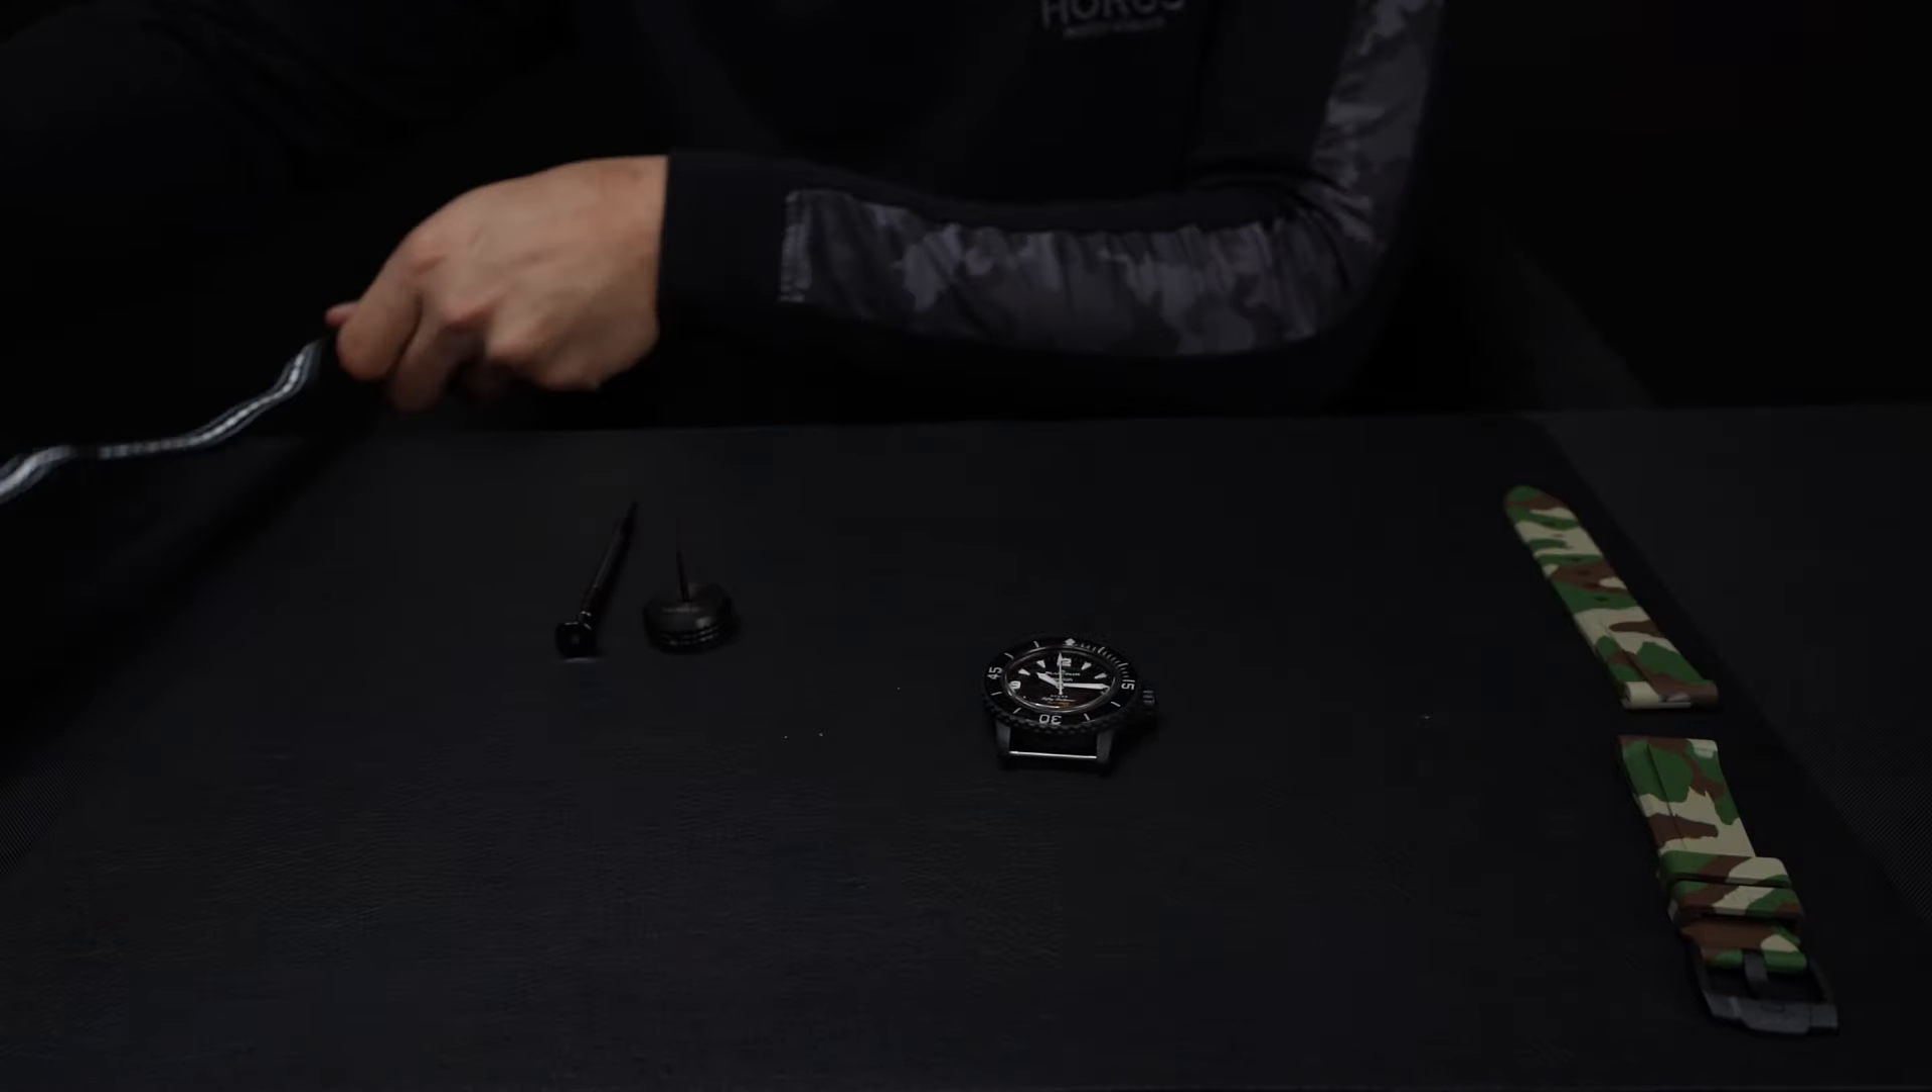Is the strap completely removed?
Yes.